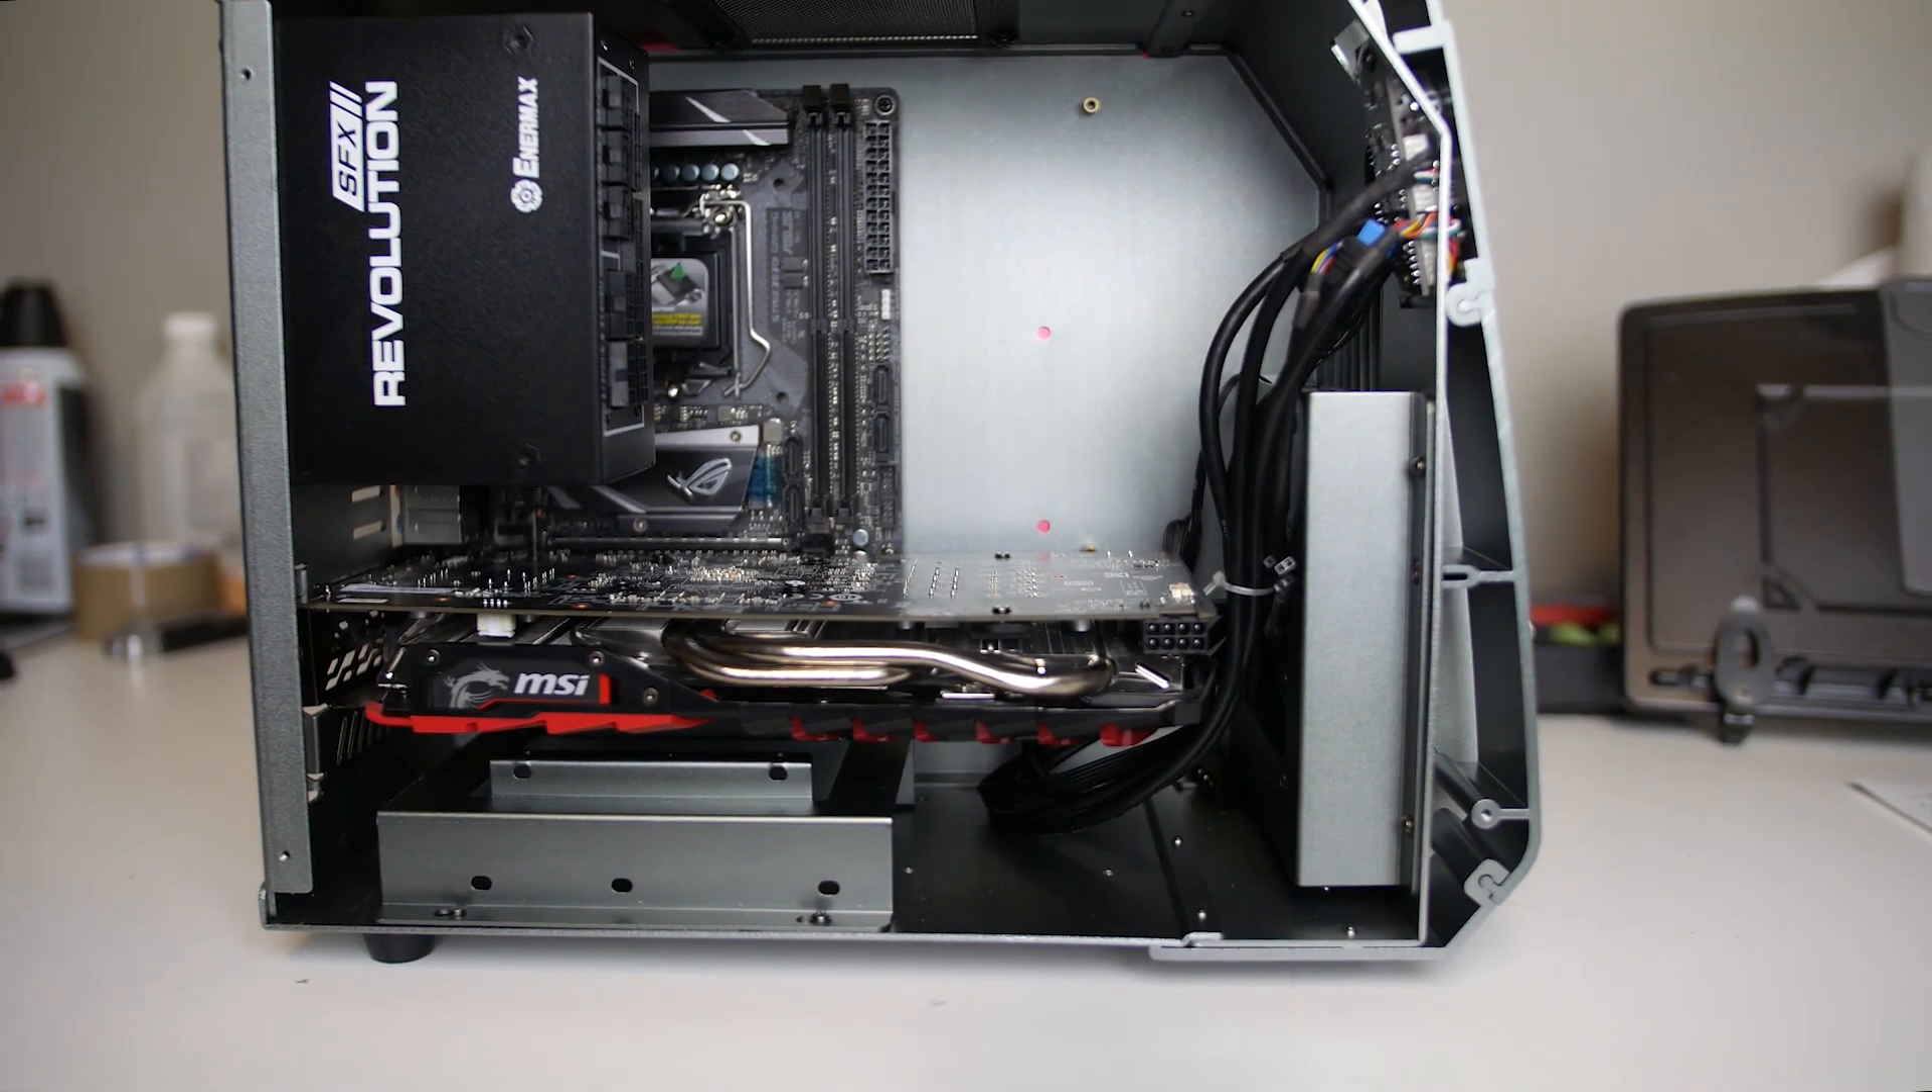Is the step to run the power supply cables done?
No.